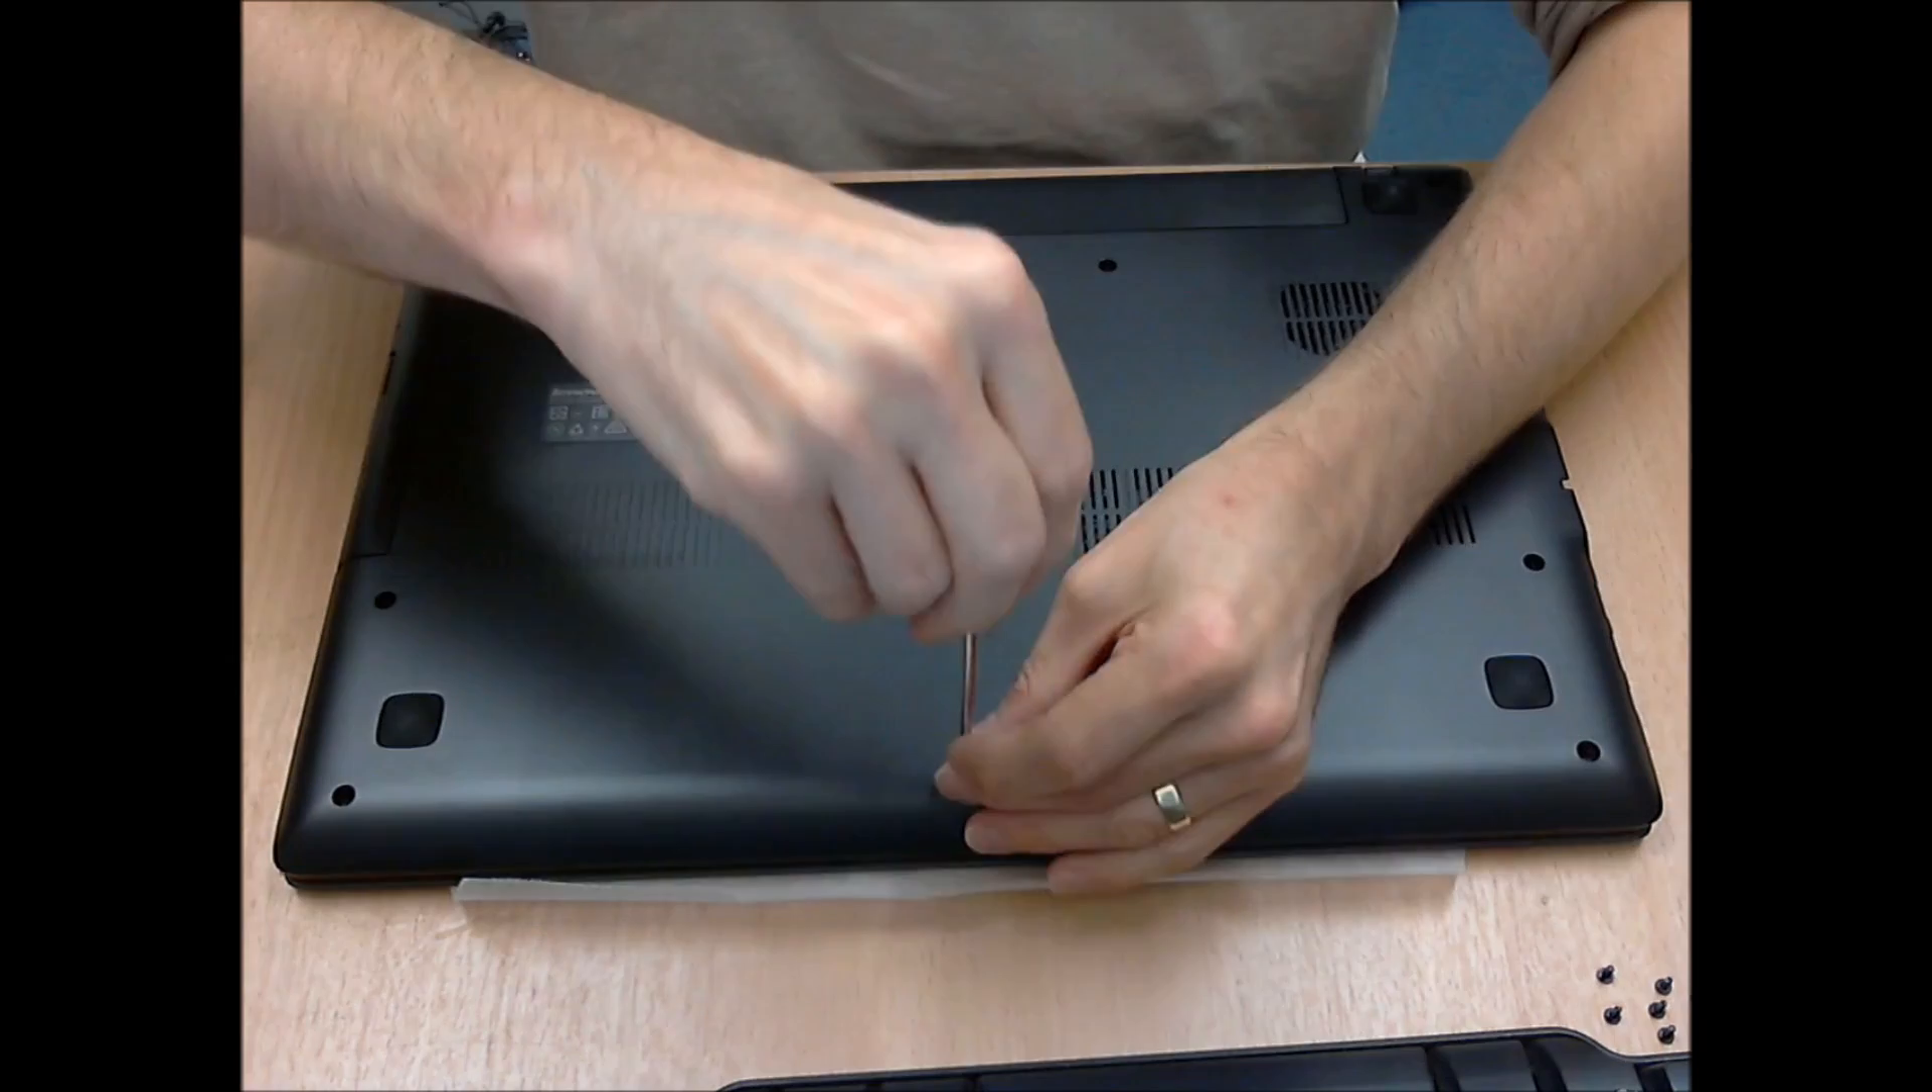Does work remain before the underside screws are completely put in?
Yes.